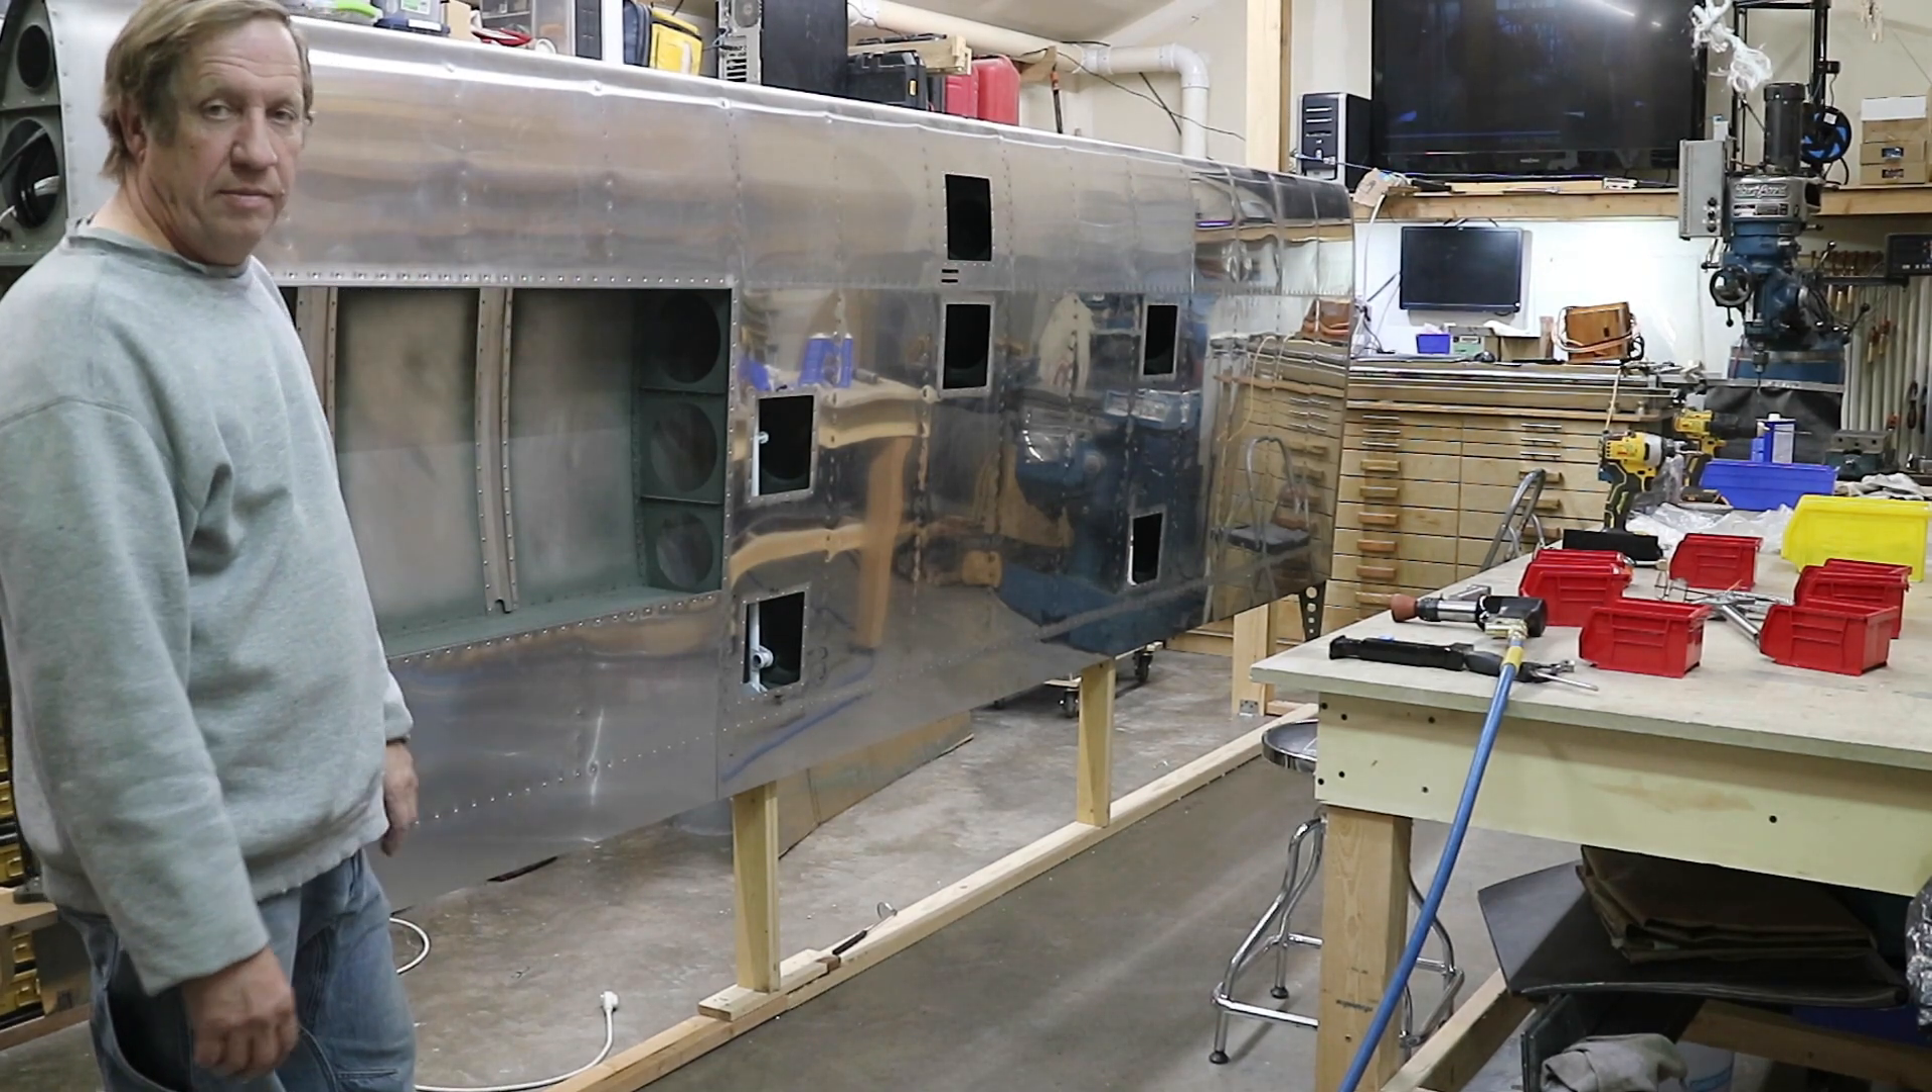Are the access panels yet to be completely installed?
Yes.